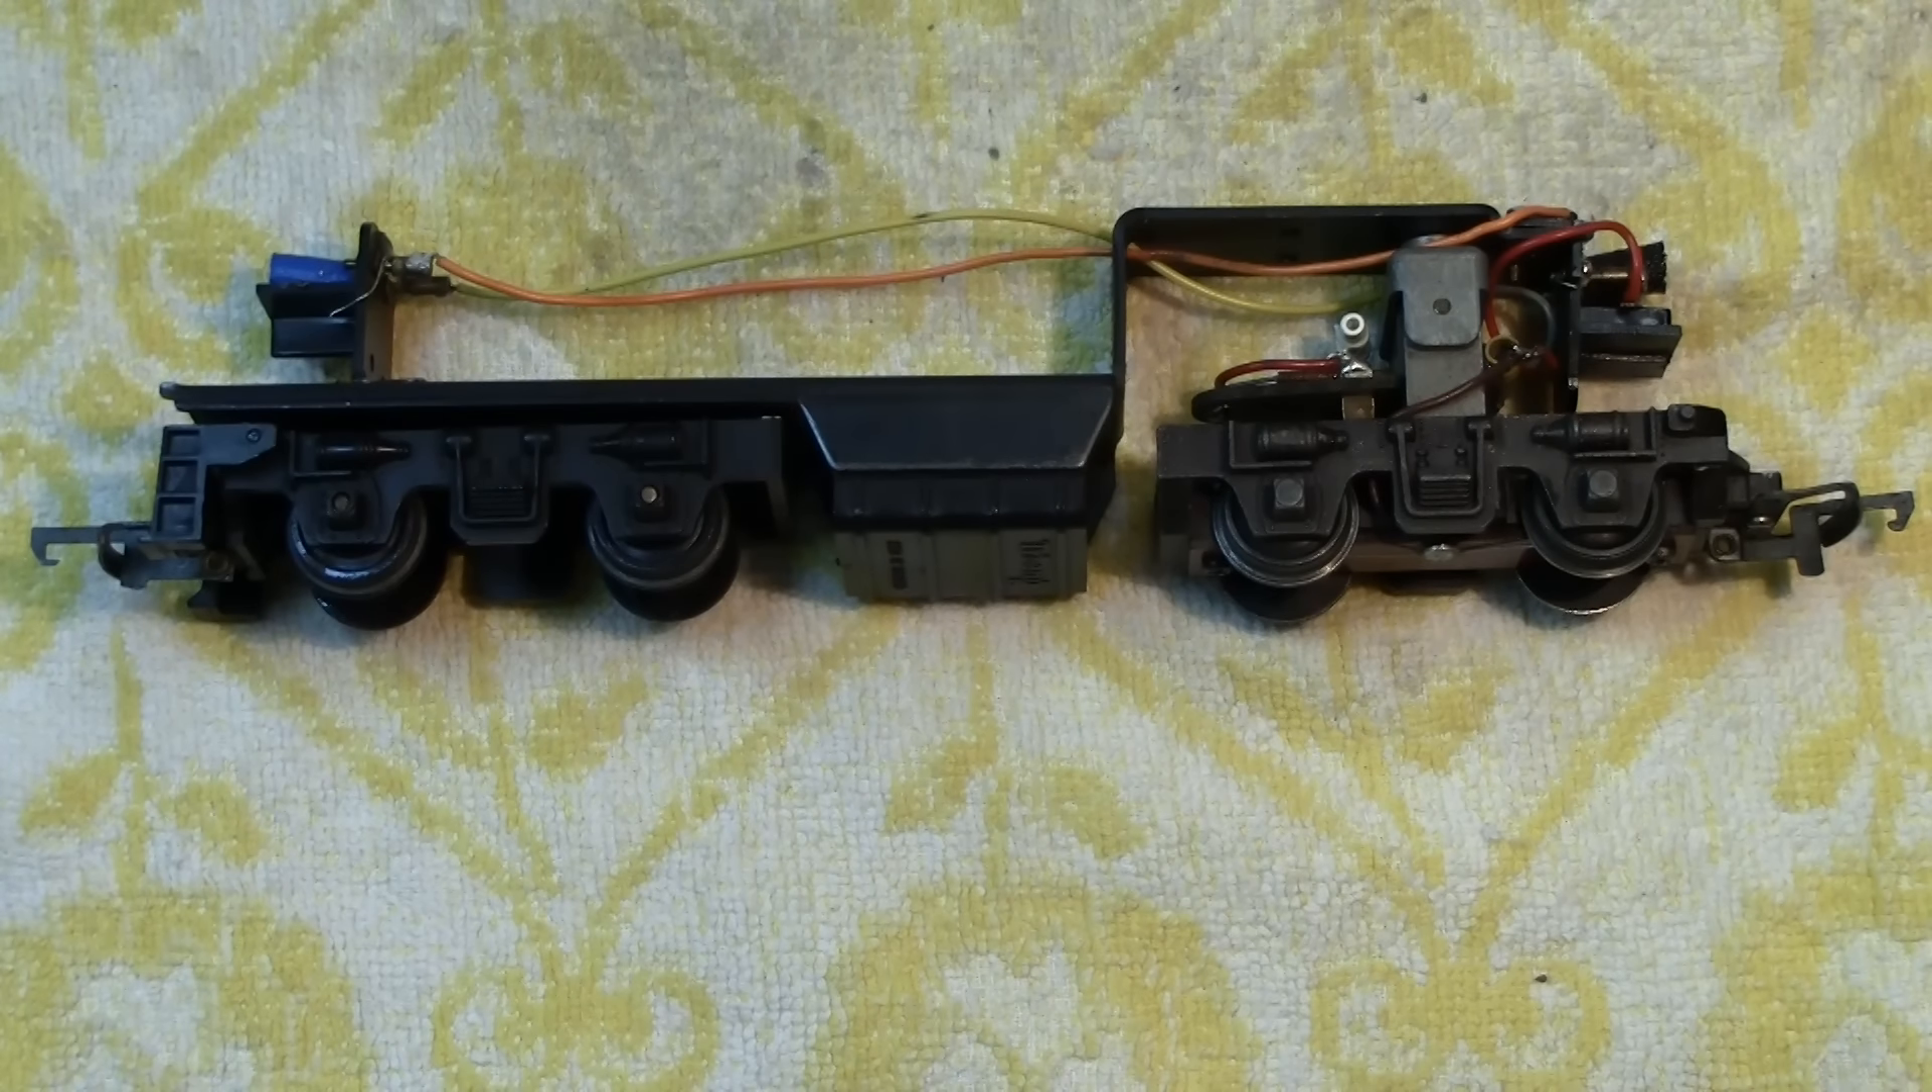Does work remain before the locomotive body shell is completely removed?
No.